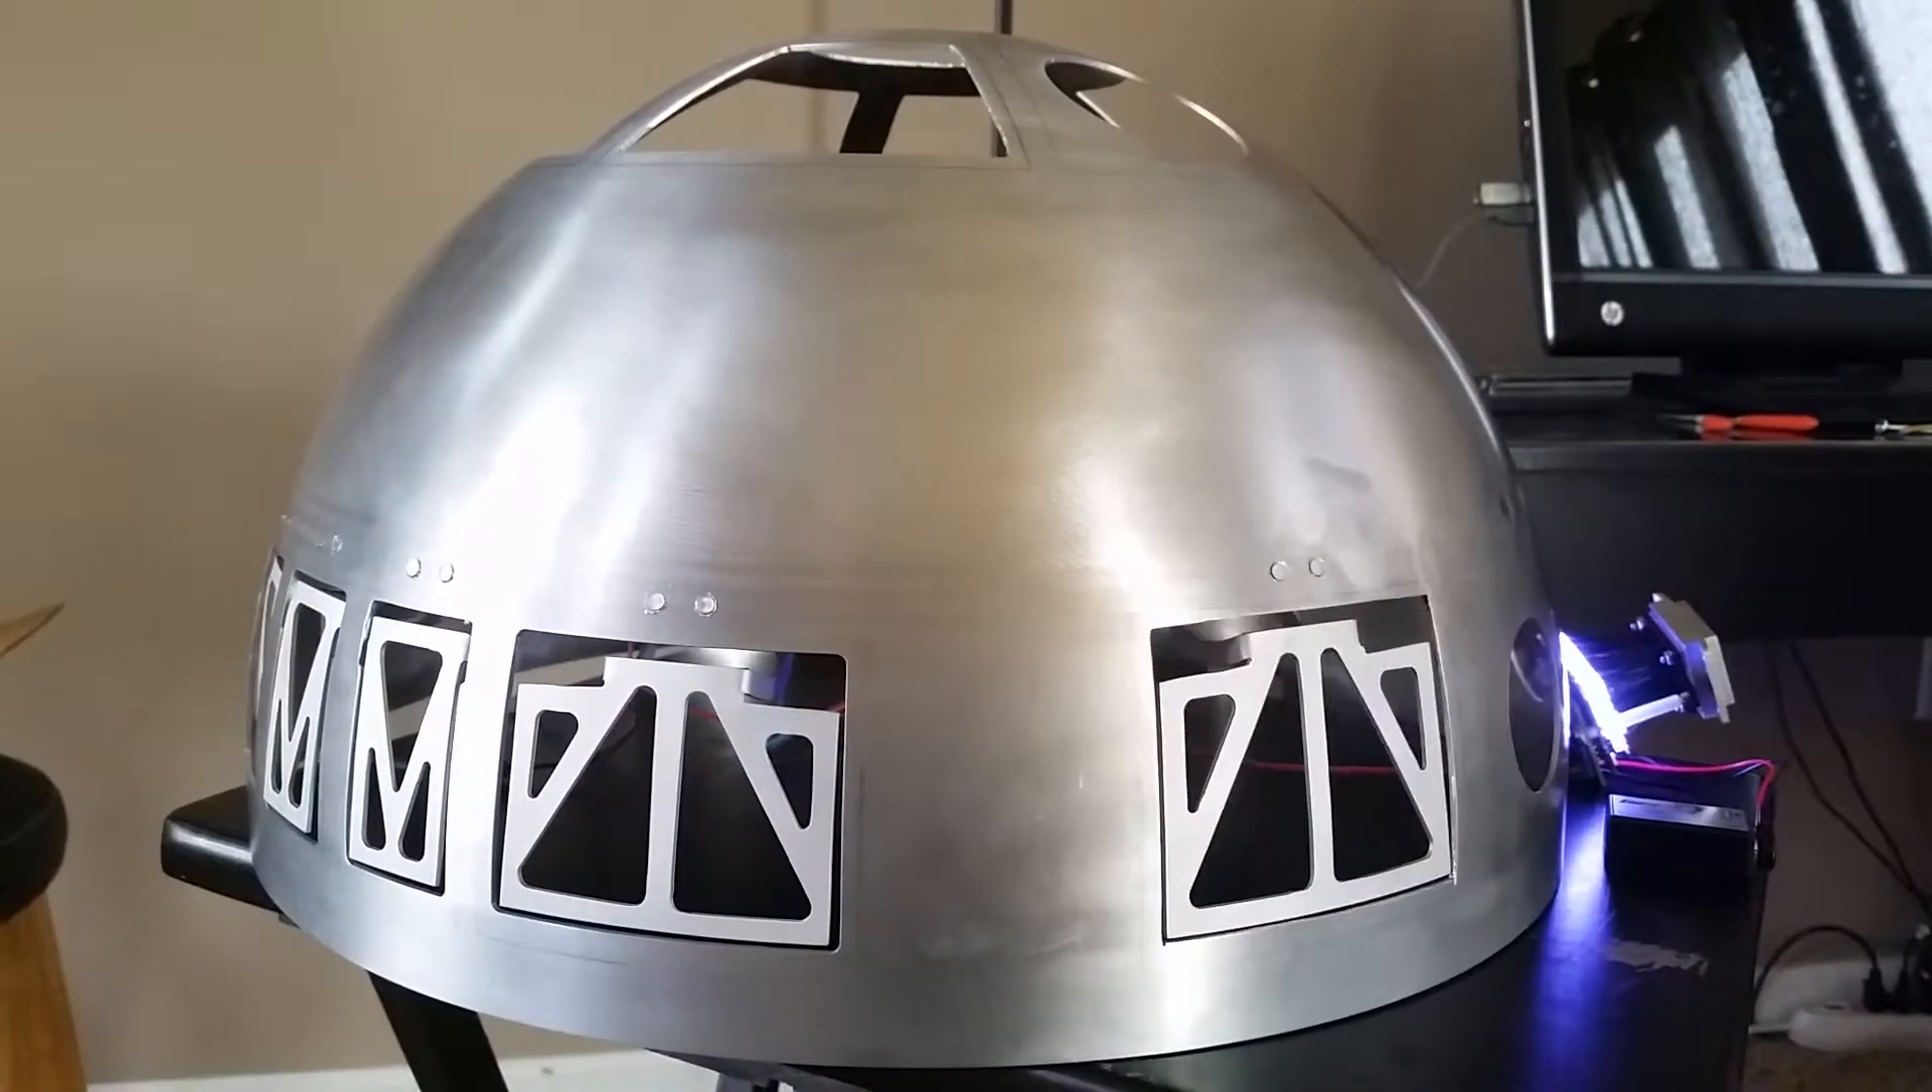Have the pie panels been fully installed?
No.